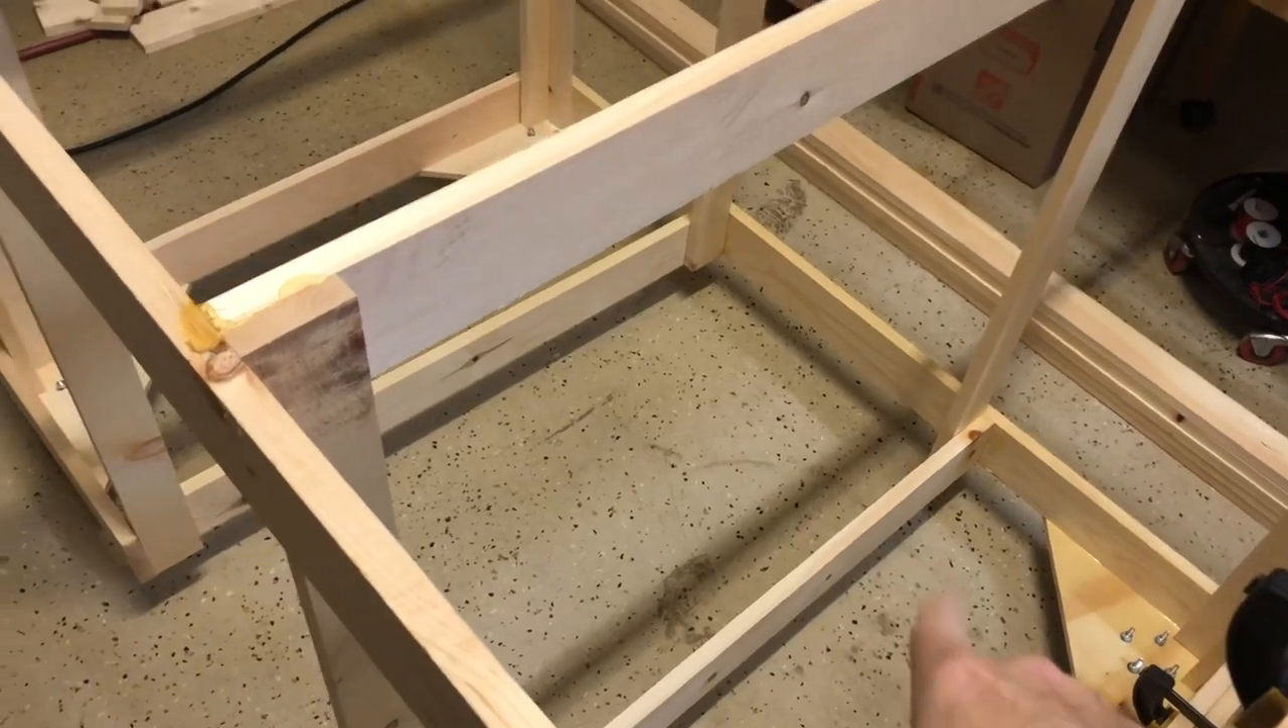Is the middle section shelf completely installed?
No.